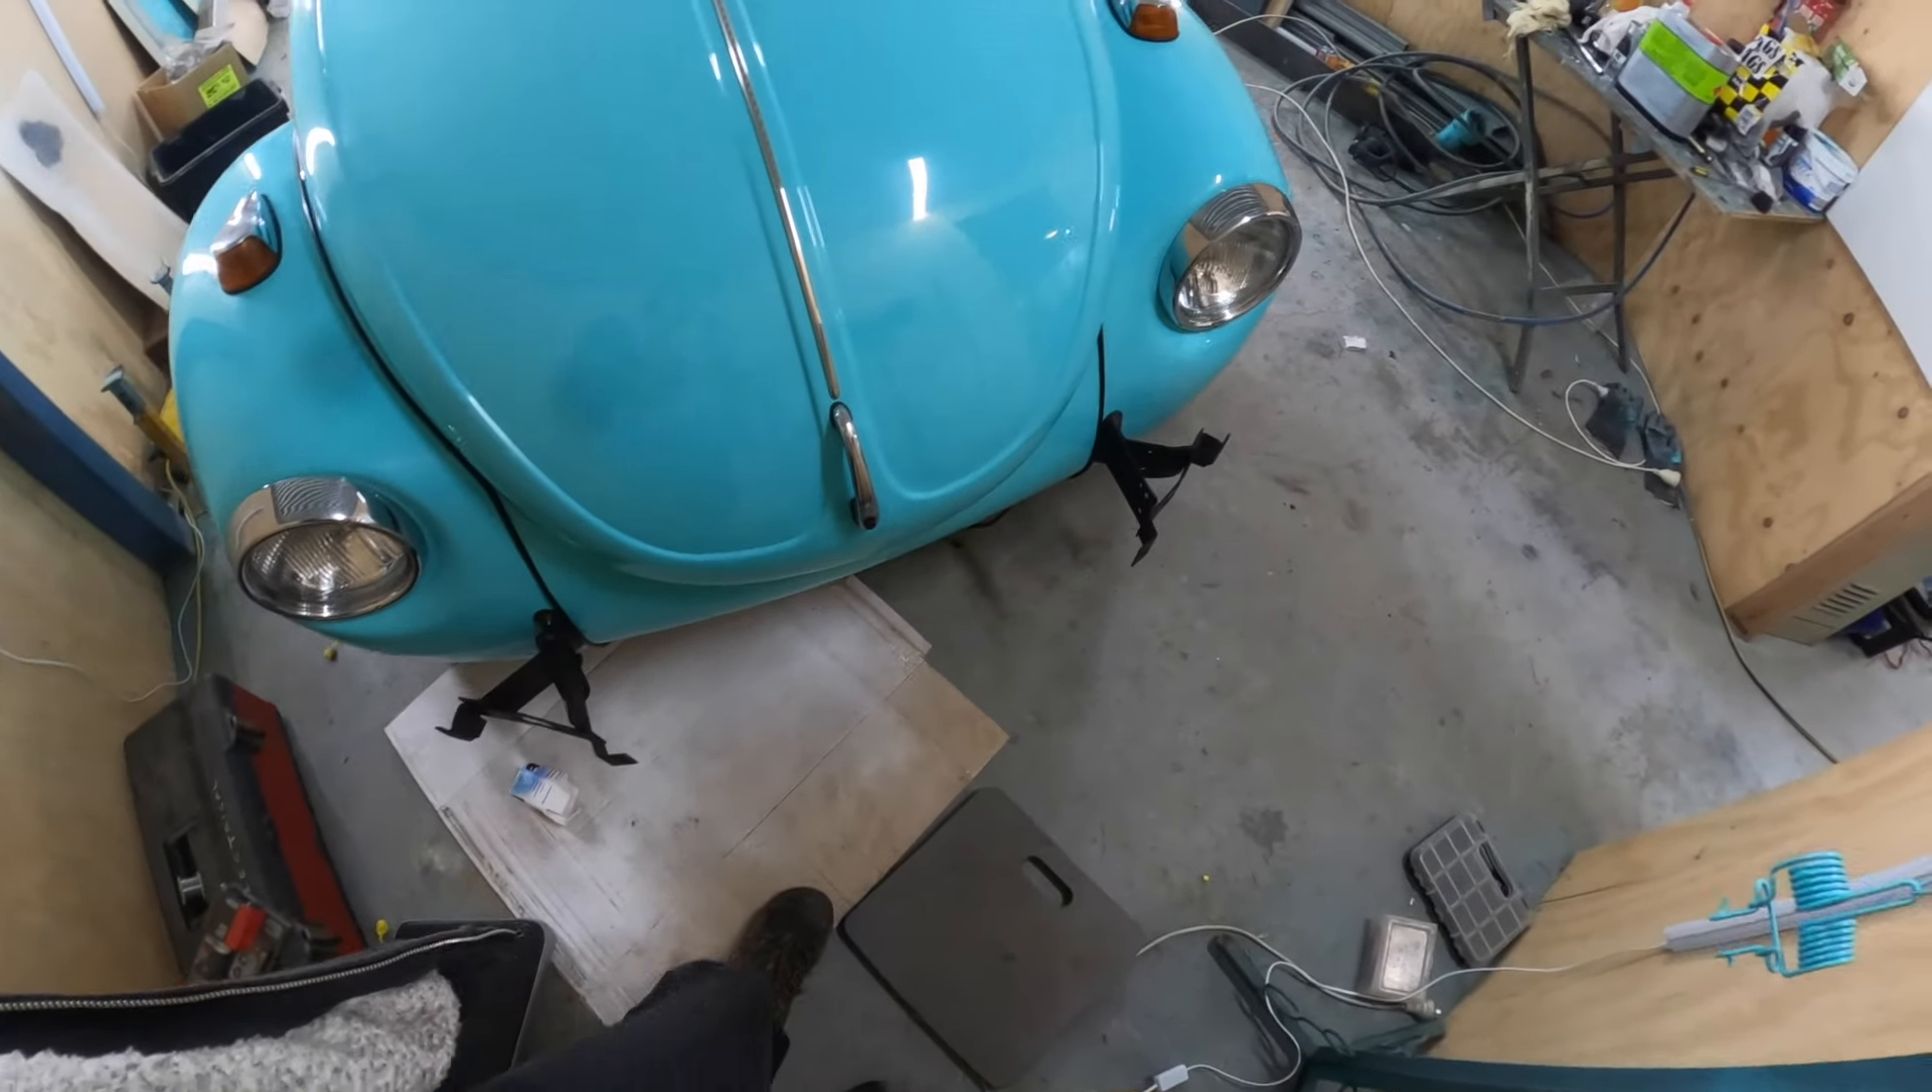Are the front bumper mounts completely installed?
Yes.